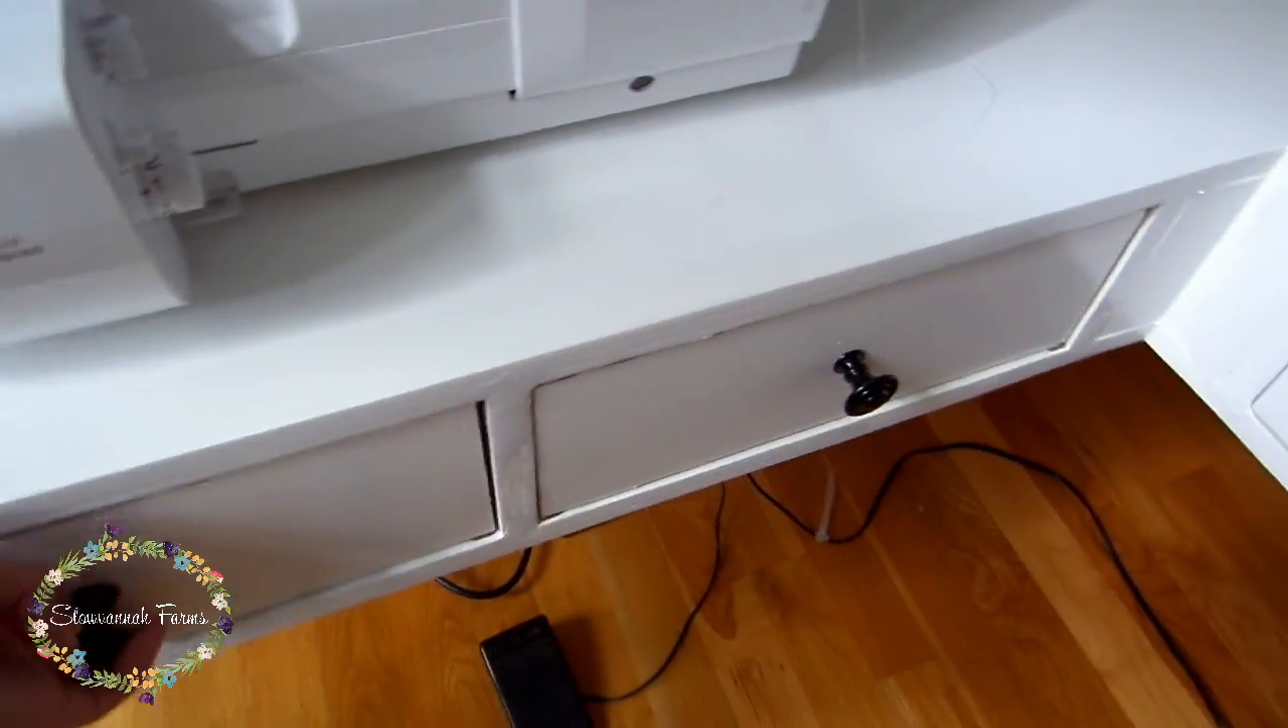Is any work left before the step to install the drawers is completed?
No.